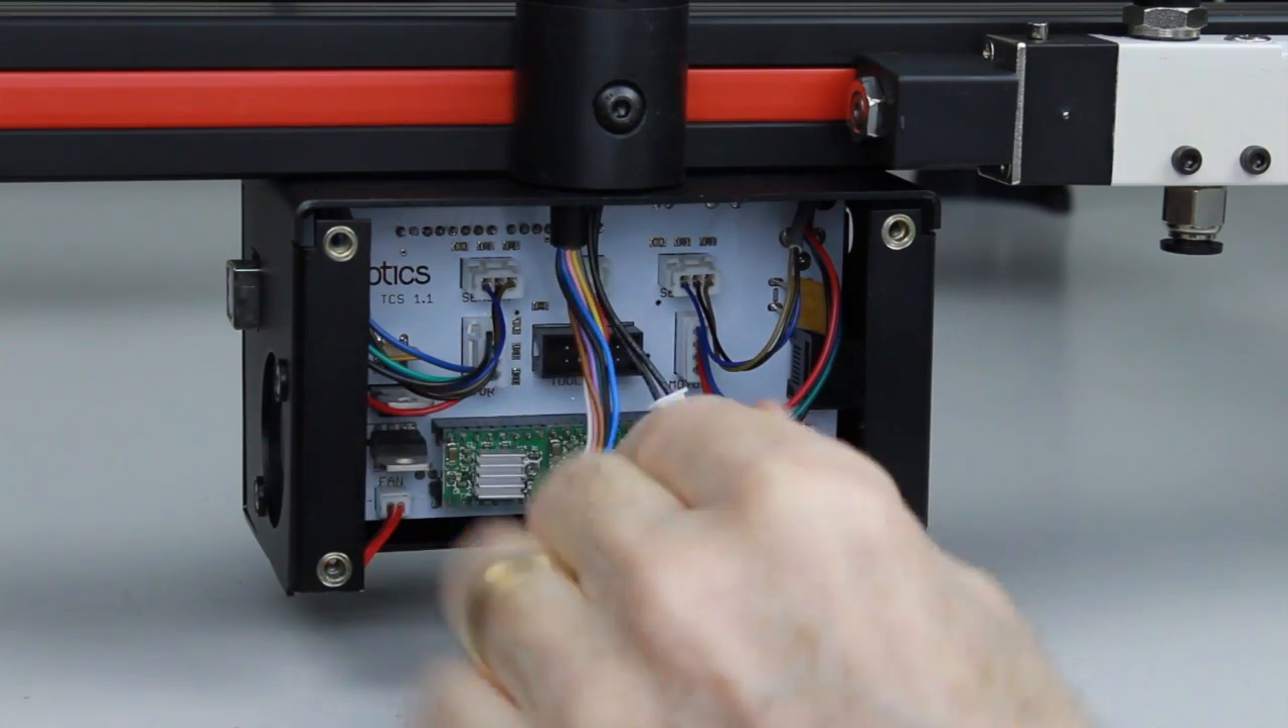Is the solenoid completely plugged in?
No.